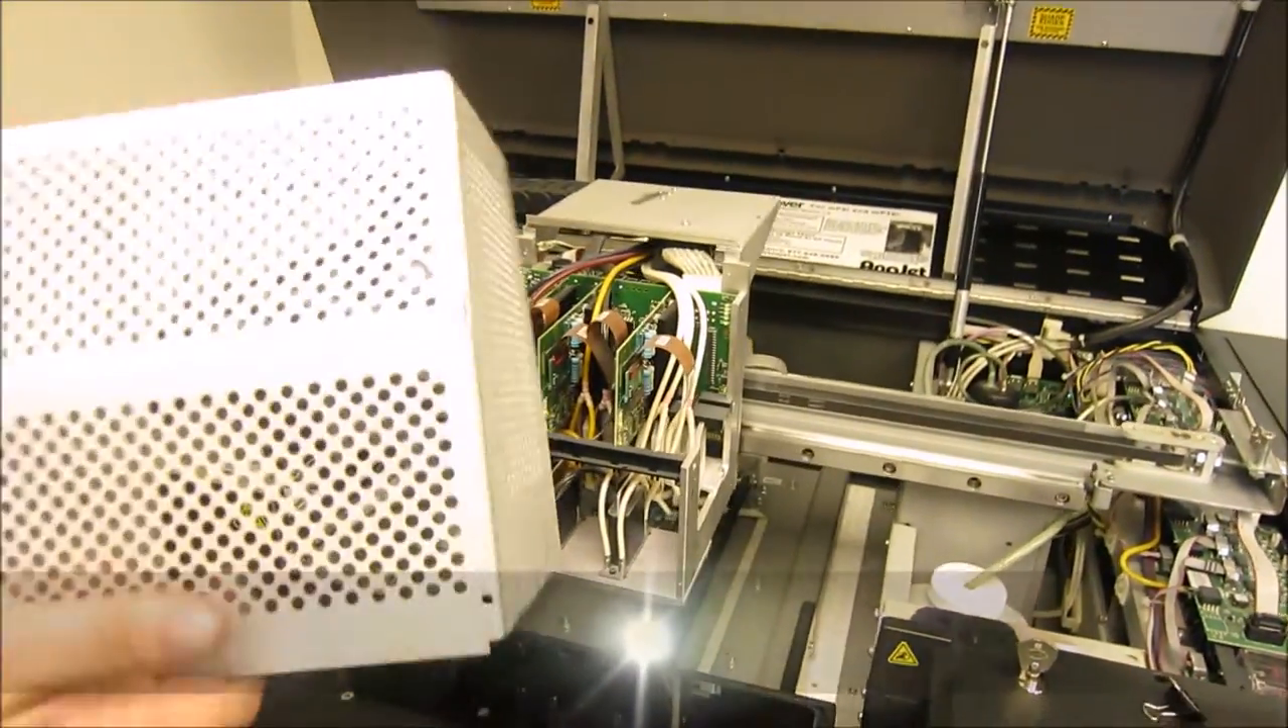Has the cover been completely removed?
Yes.